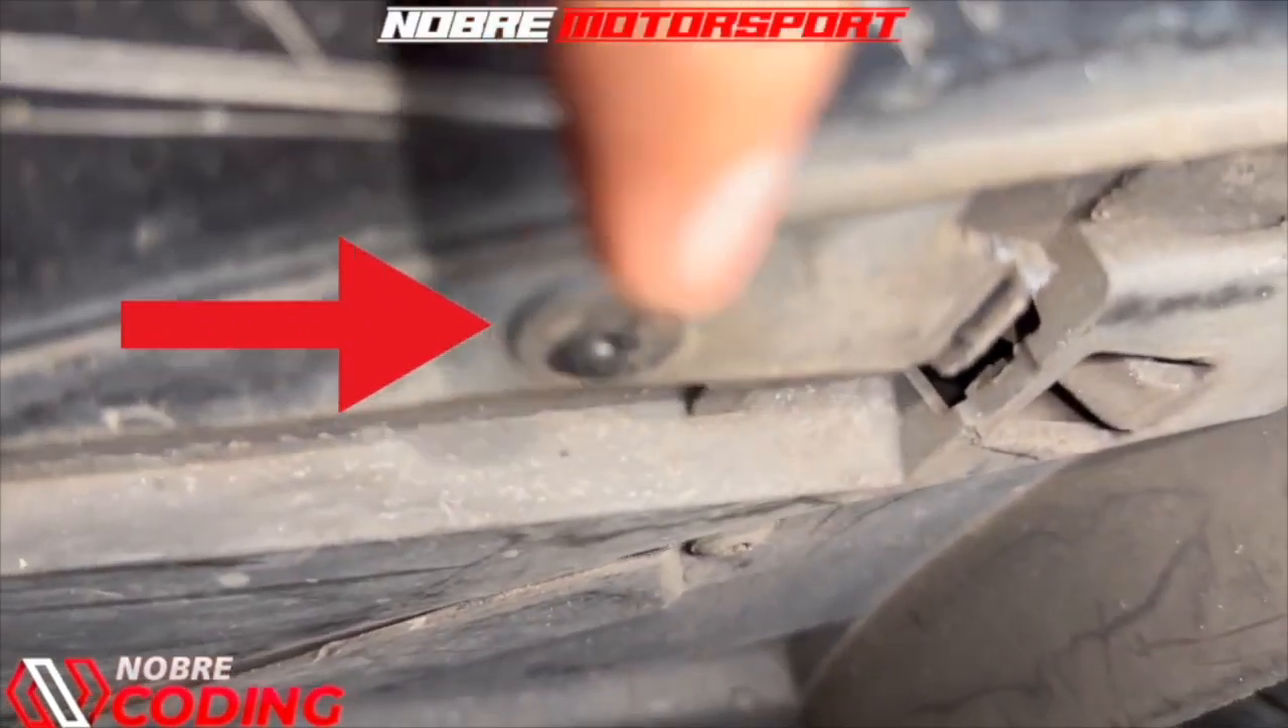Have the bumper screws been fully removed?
No.